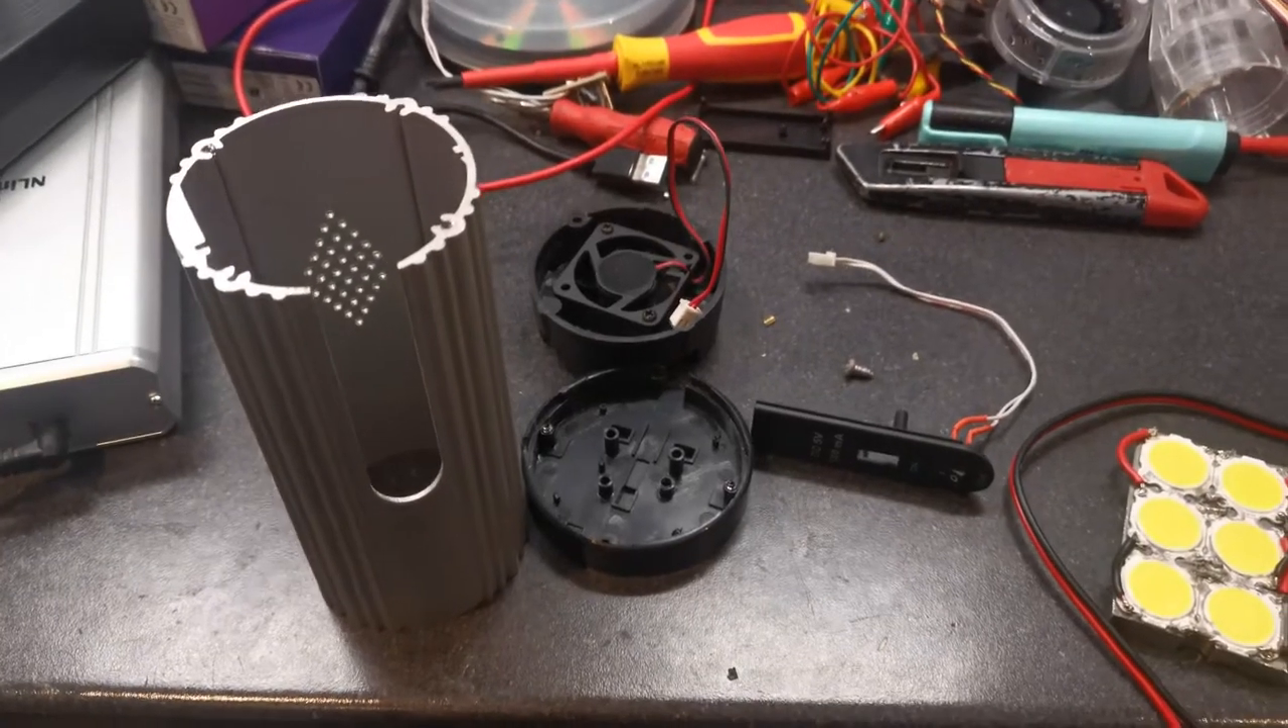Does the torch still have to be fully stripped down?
No.